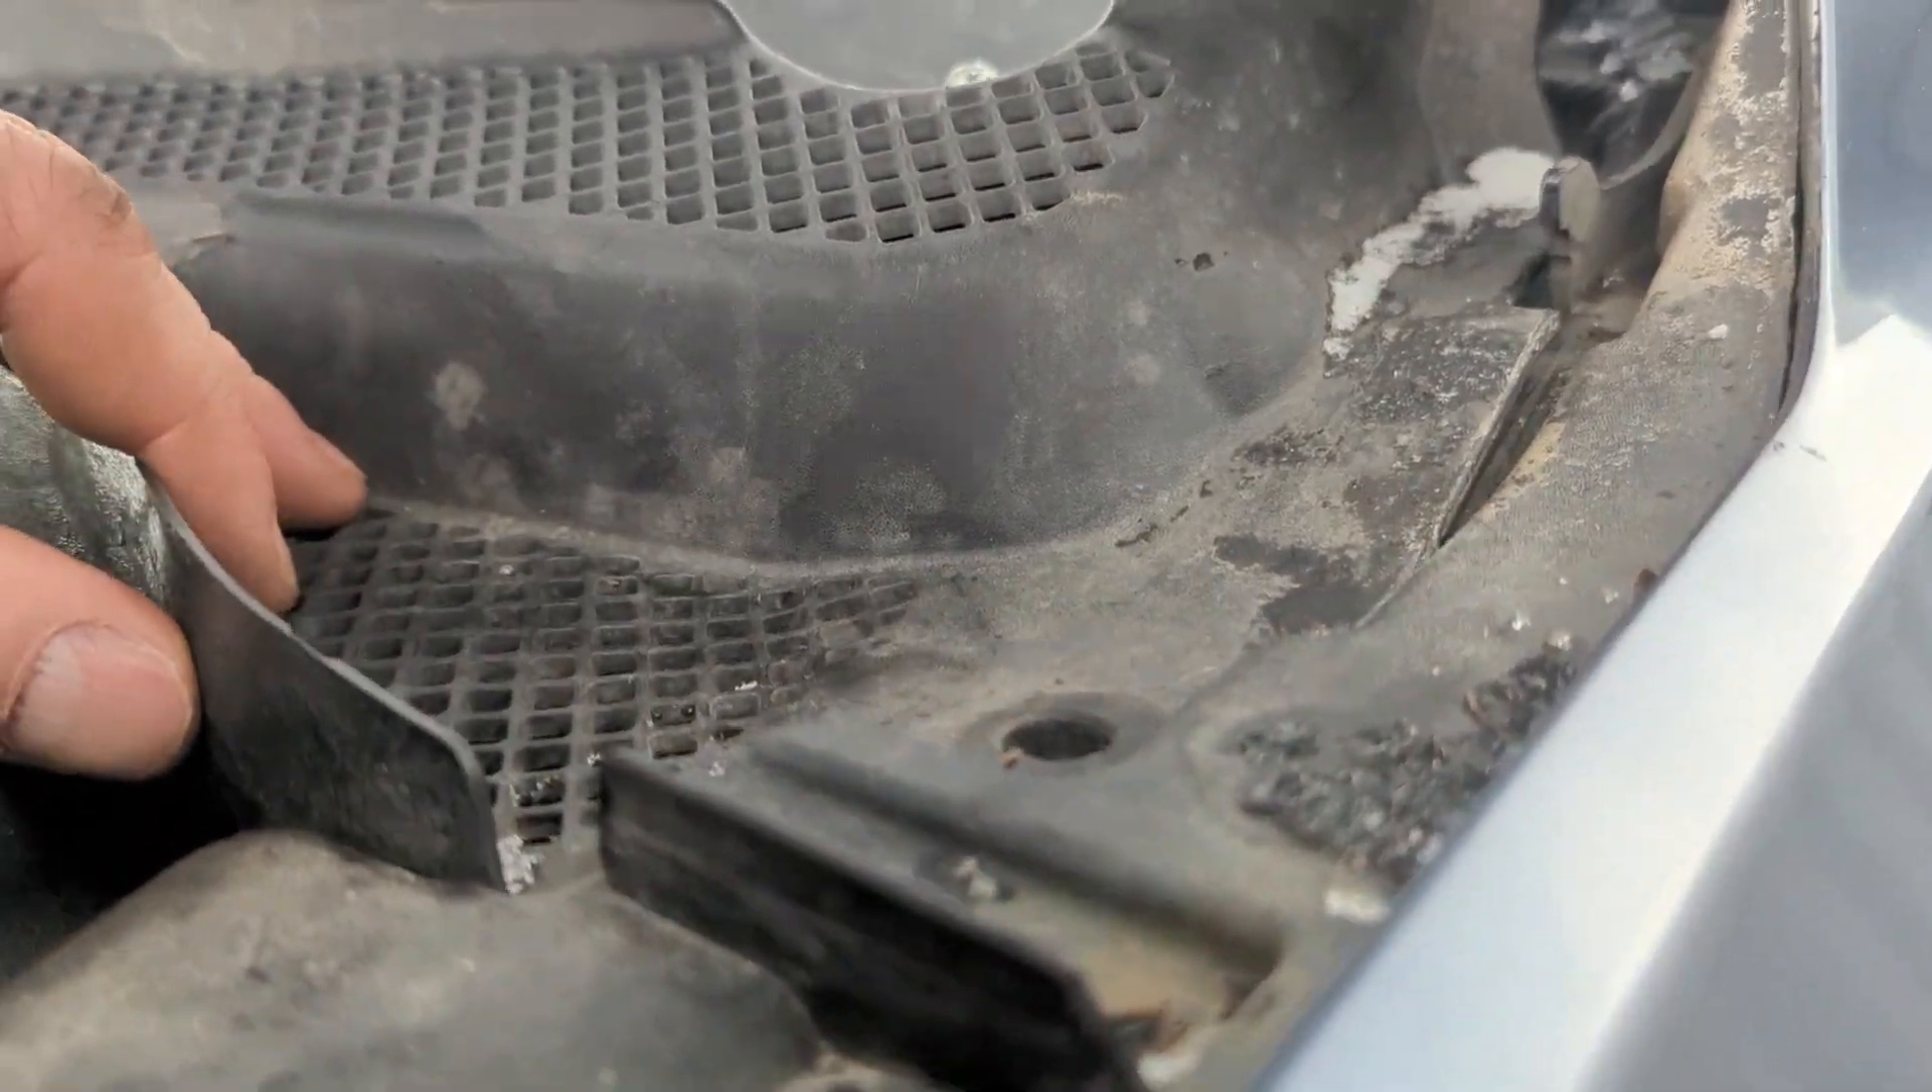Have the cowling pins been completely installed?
No.